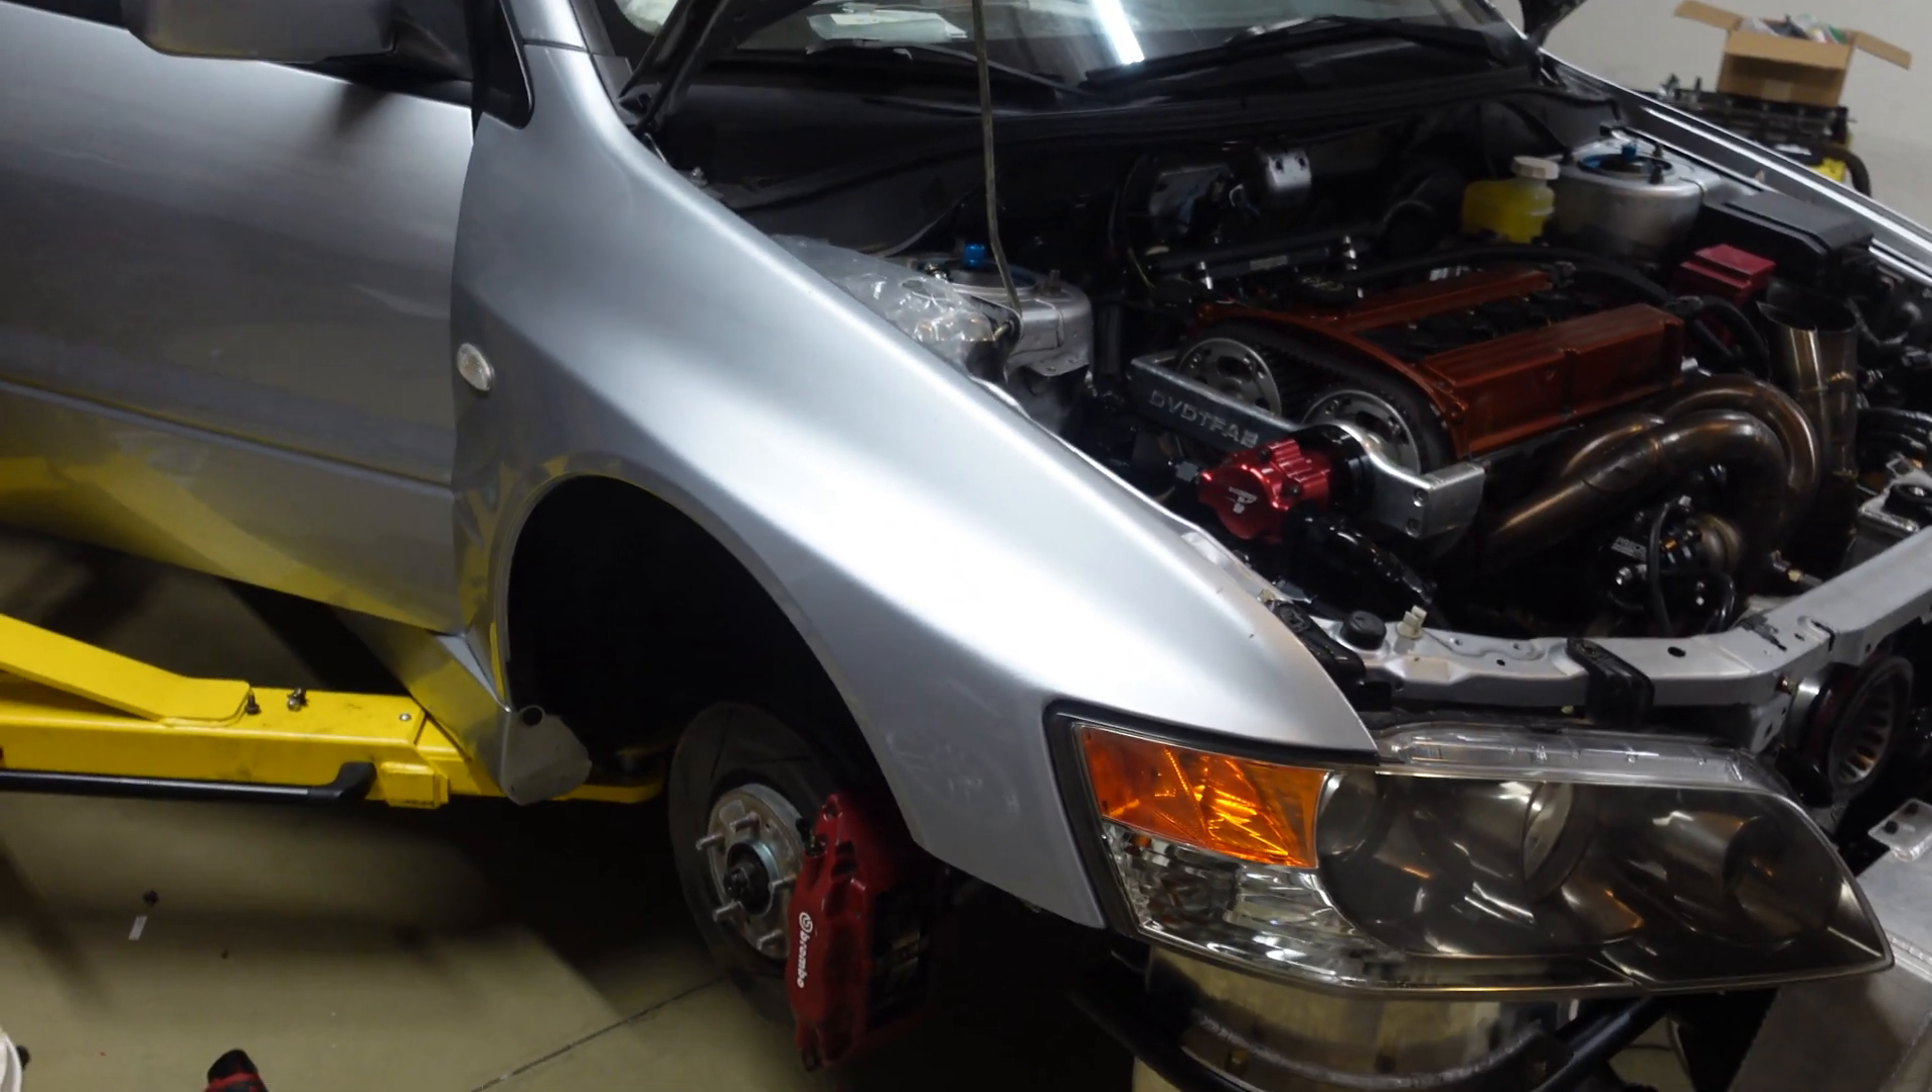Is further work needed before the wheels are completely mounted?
Yes.